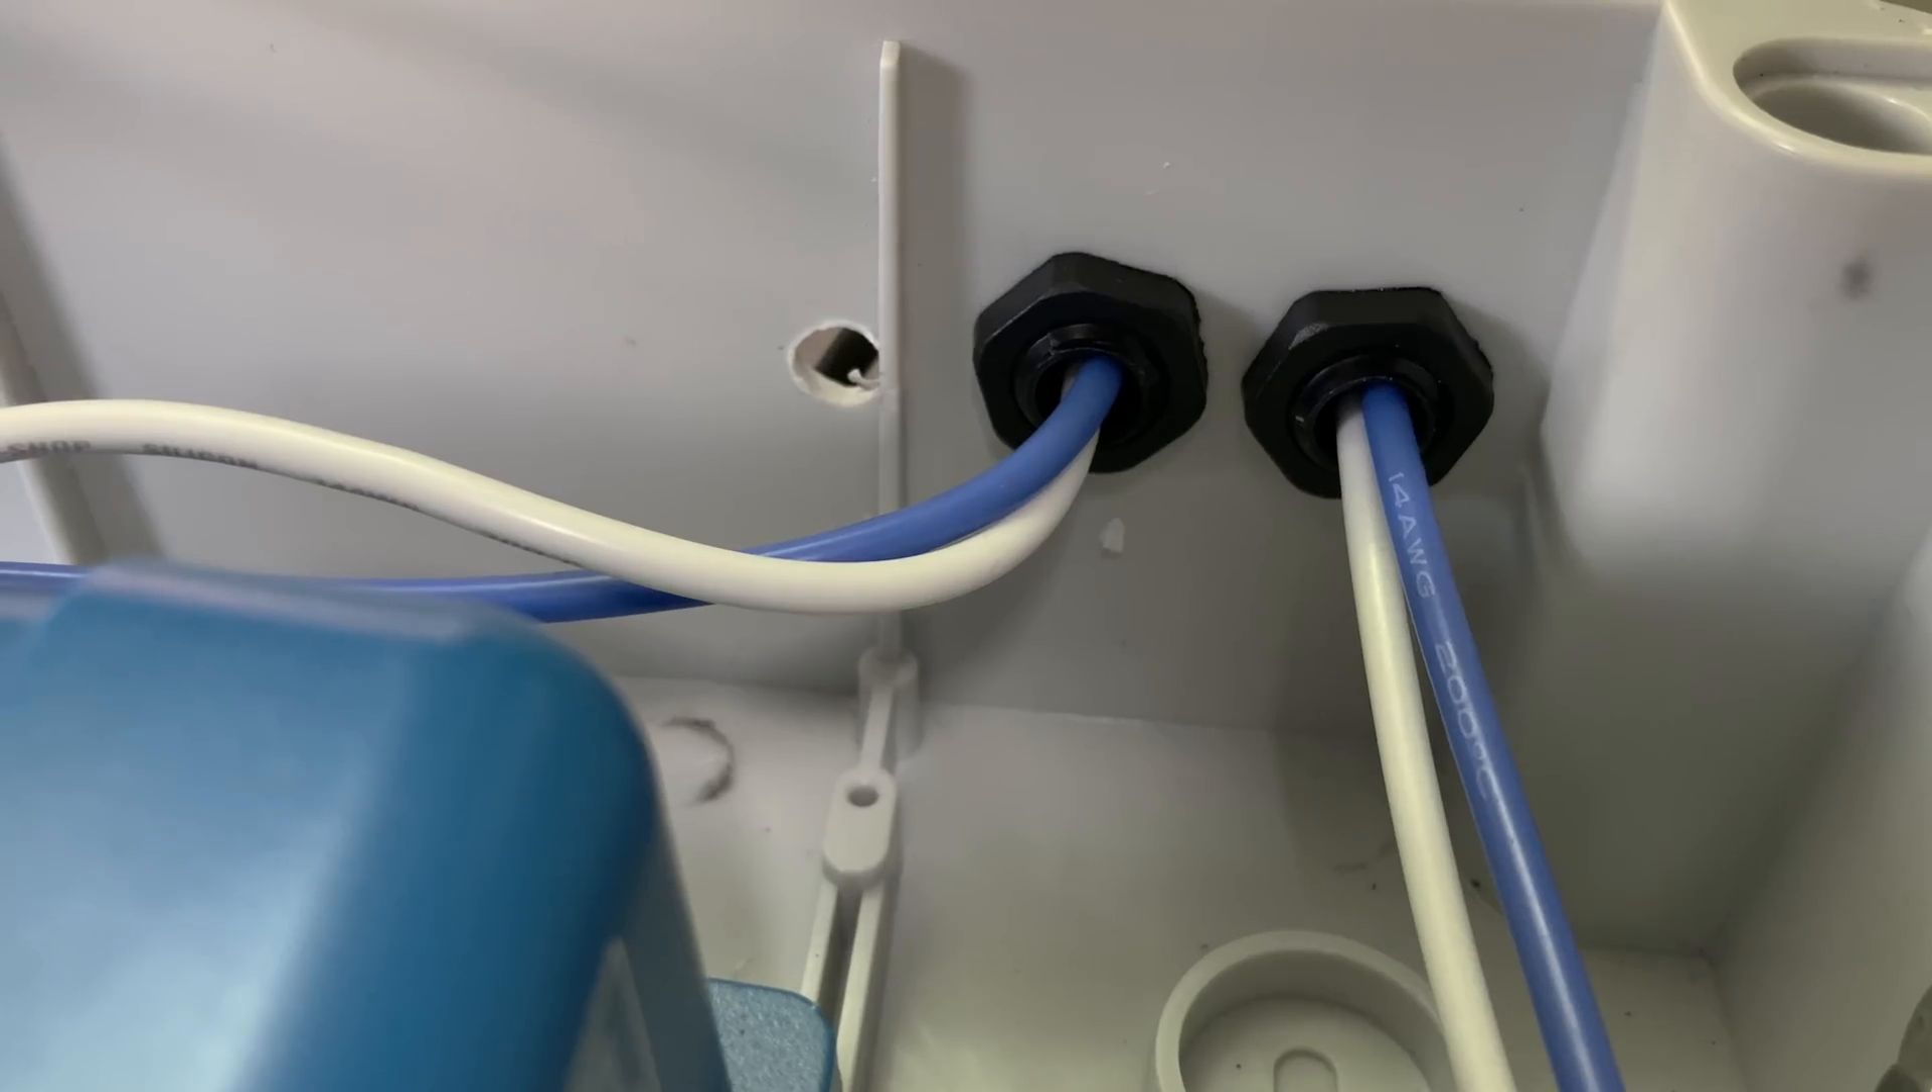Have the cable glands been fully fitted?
Yes.